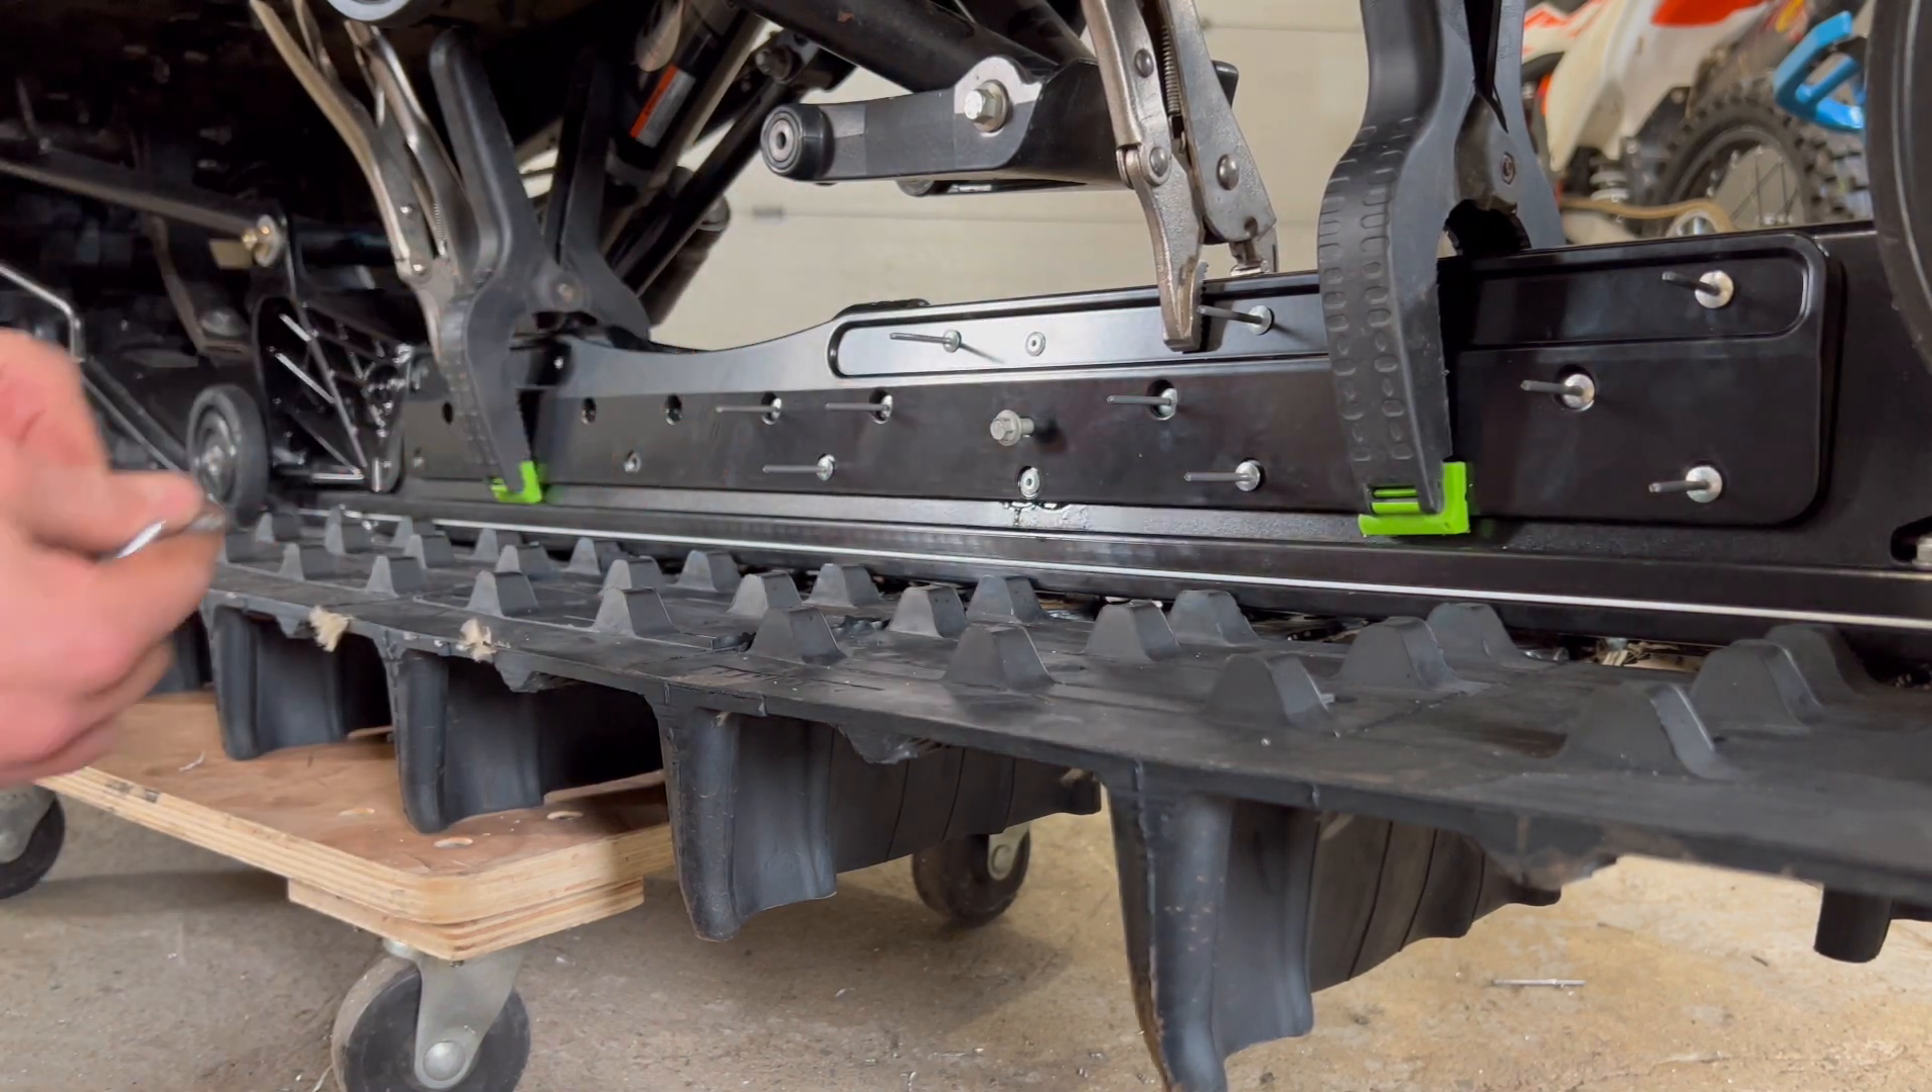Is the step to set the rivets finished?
No.